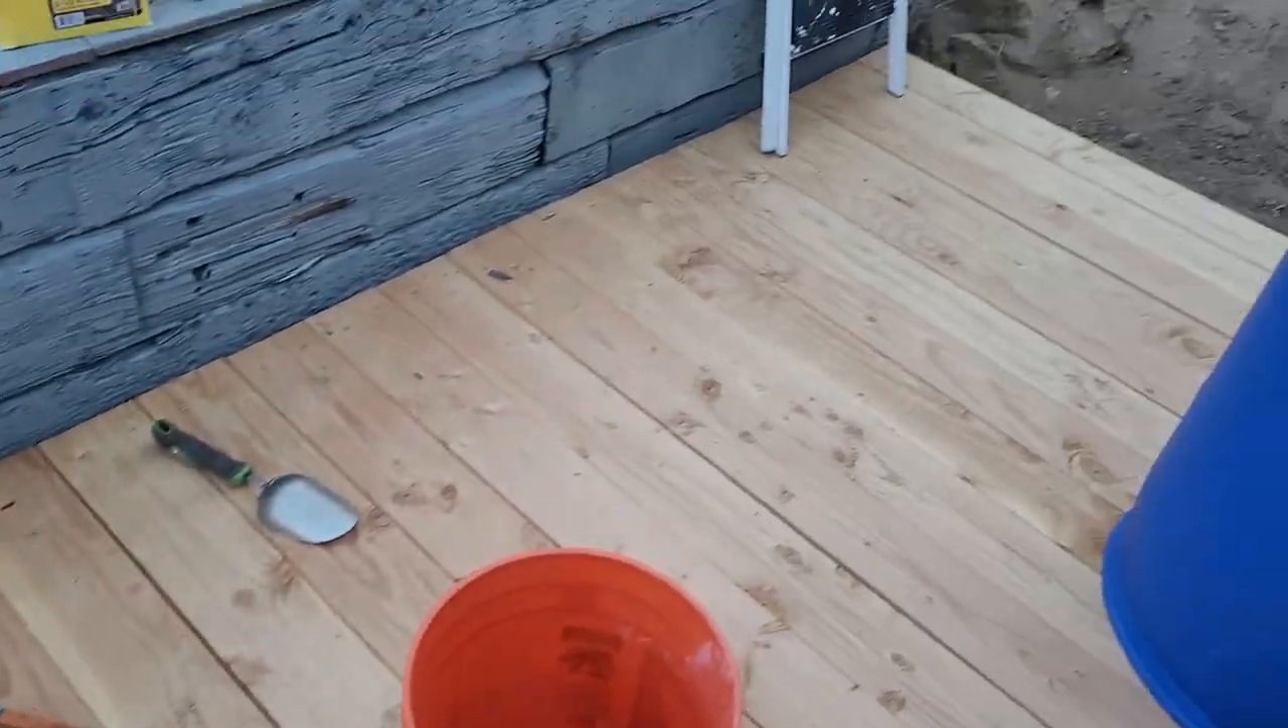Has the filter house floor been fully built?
Yes.